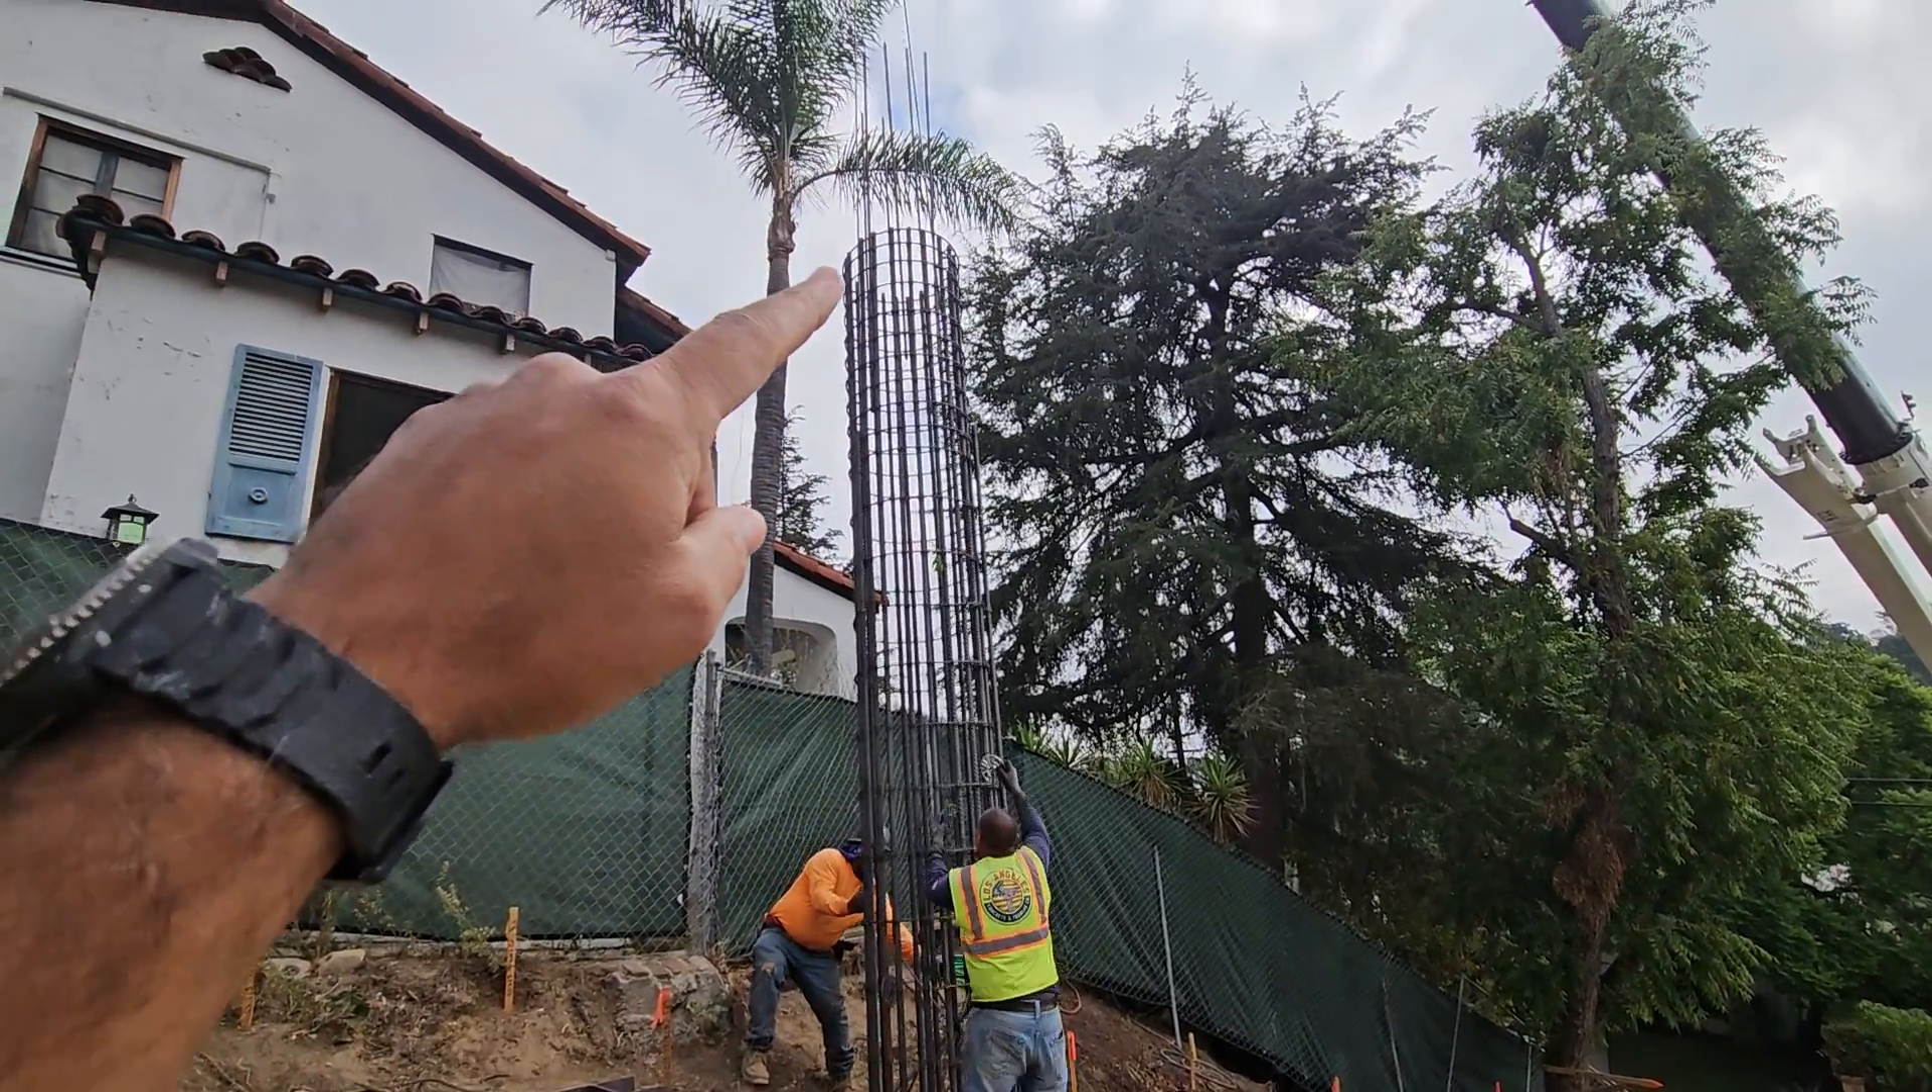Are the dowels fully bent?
No.